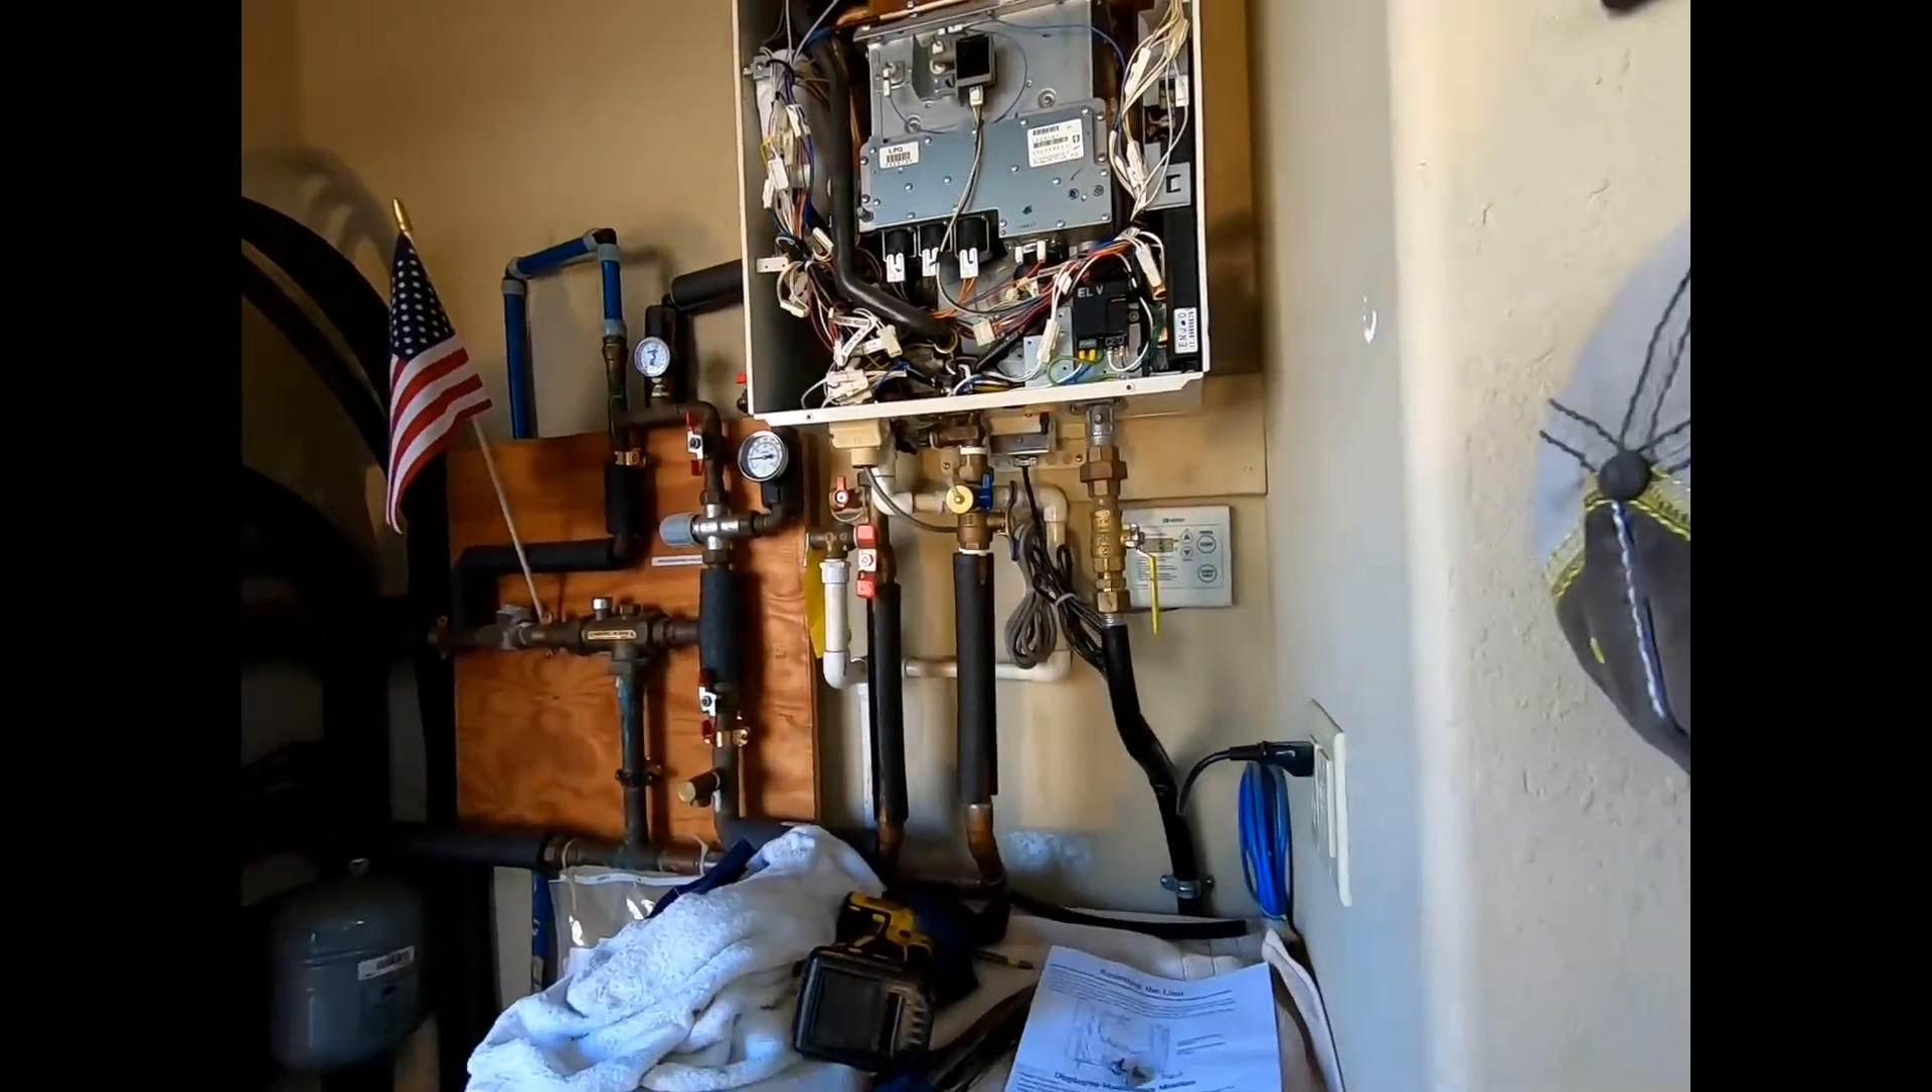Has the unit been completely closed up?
No.